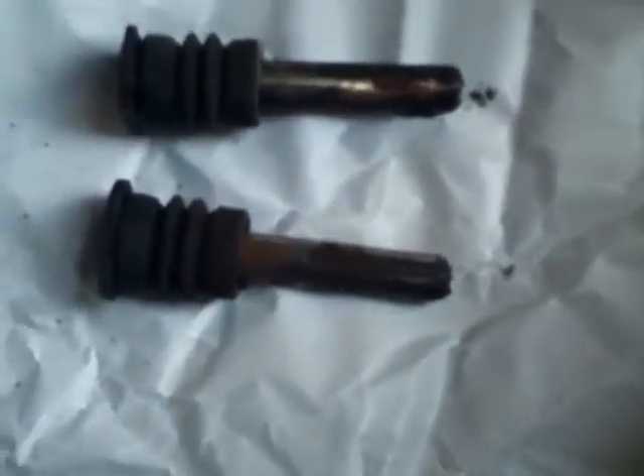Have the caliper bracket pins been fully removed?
Yes.